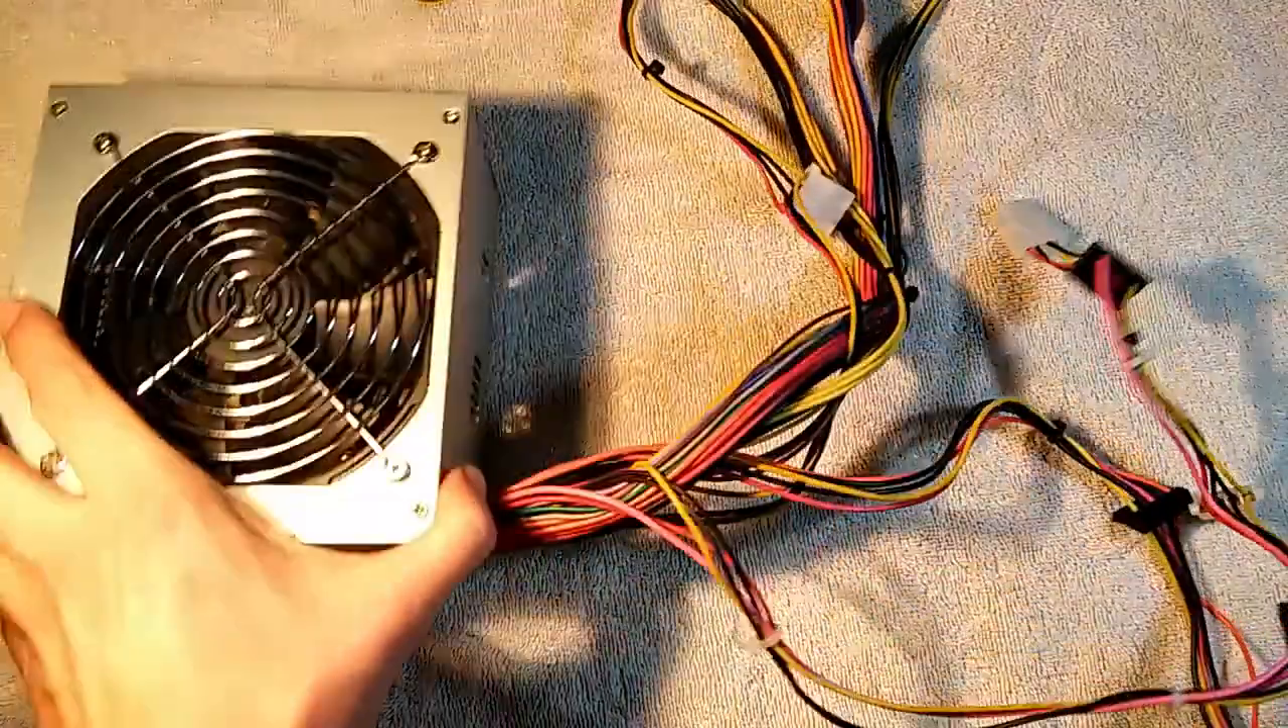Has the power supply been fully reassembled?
Yes.